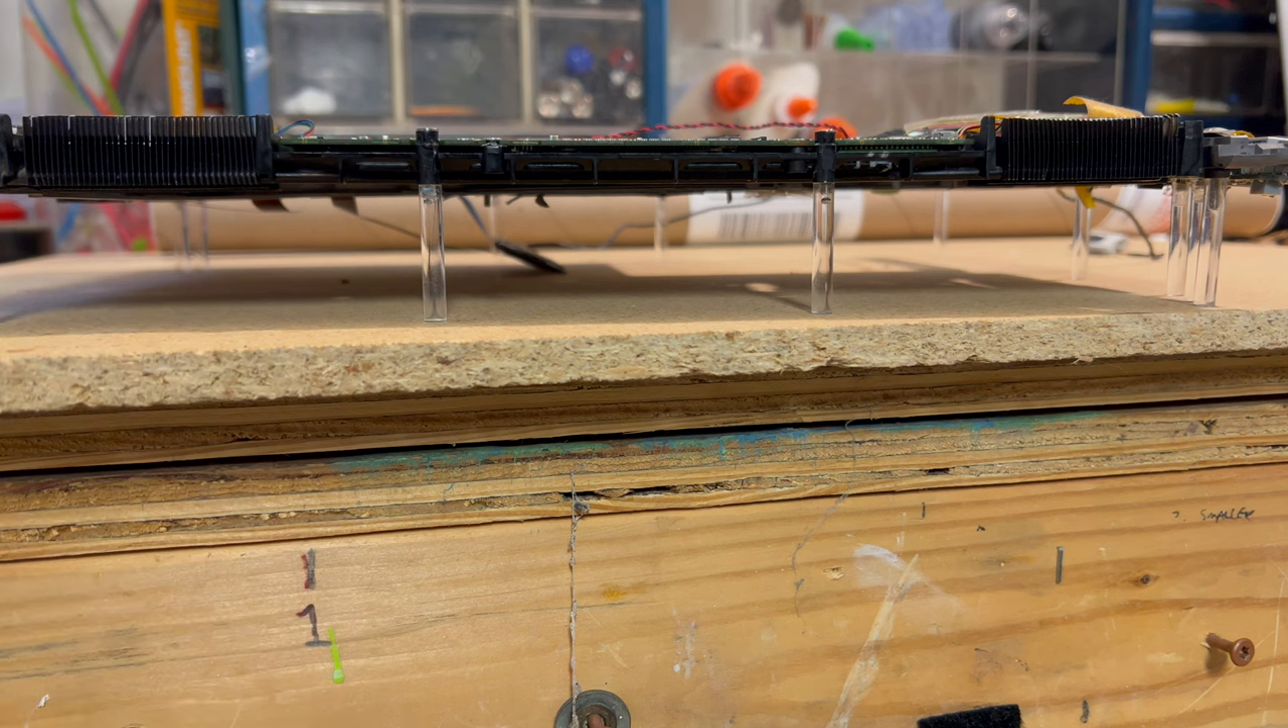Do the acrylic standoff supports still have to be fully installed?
No.